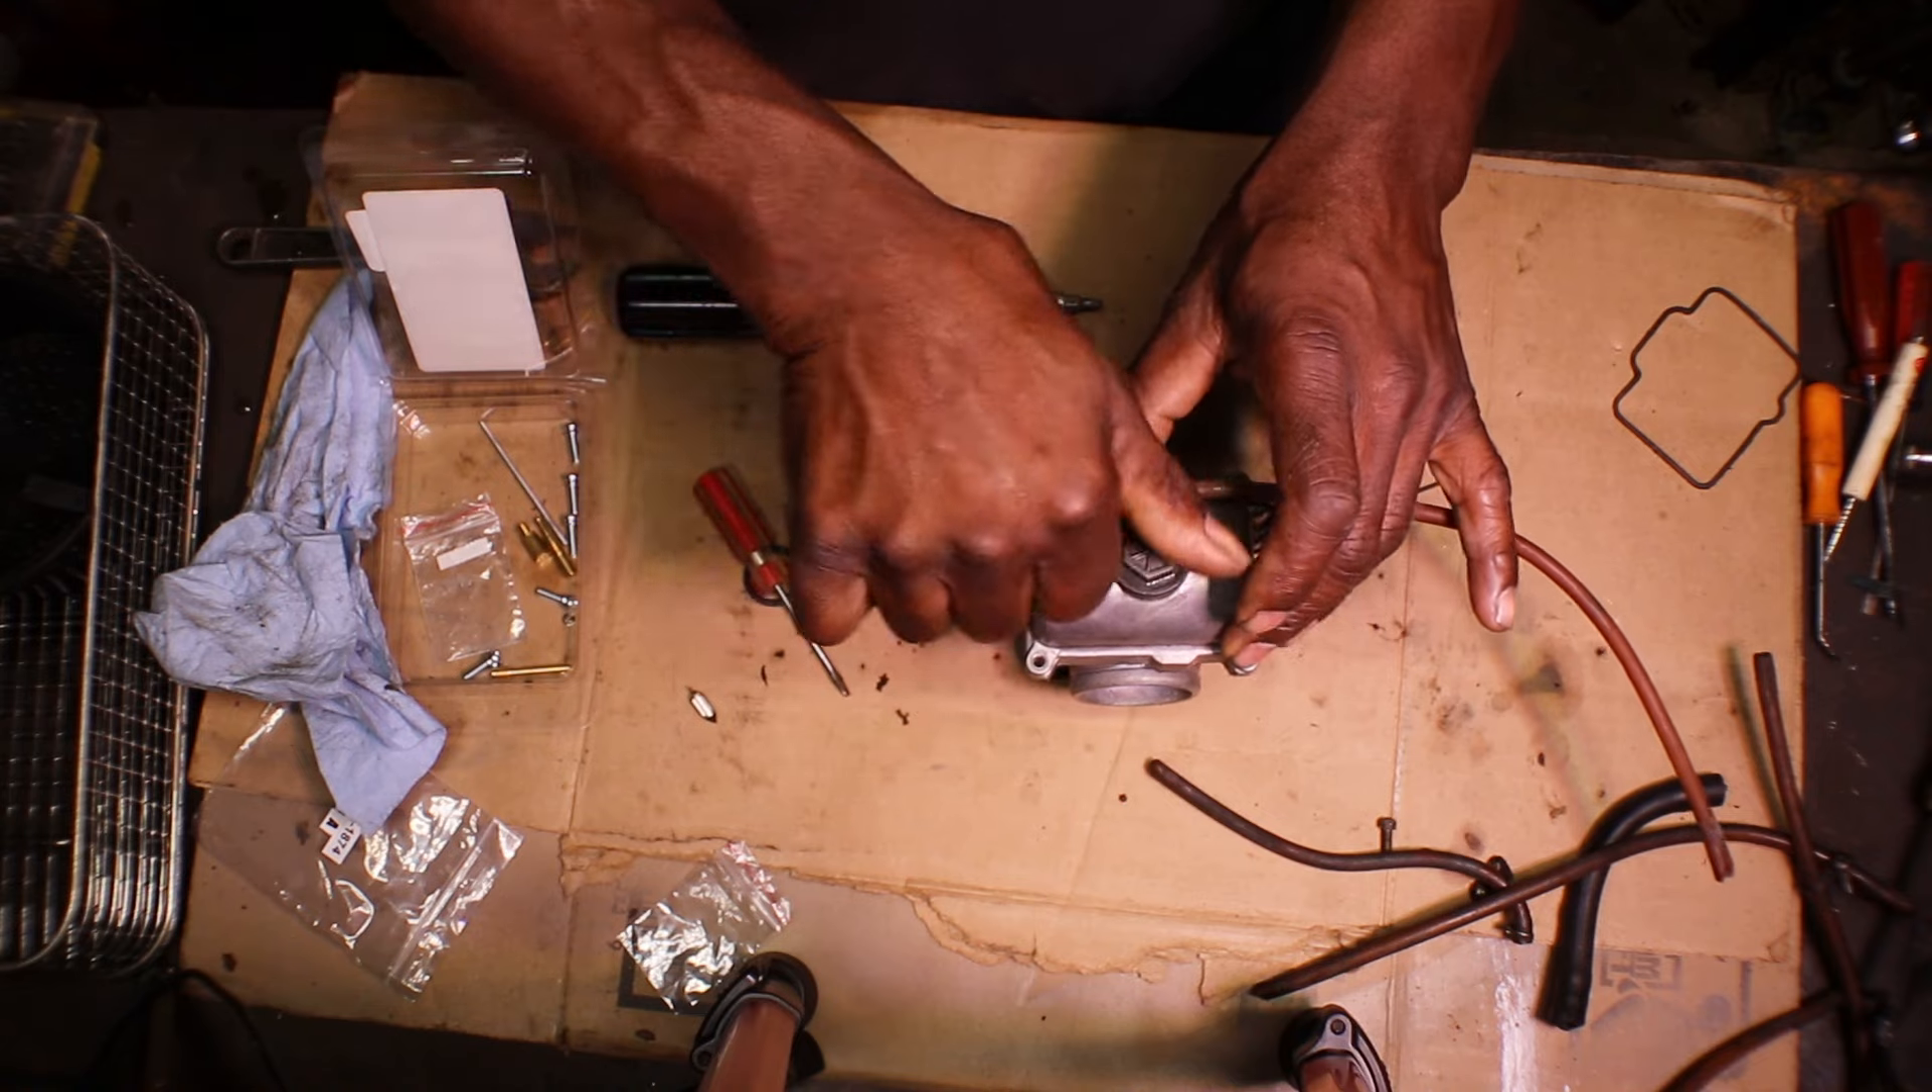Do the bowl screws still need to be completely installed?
Yes.